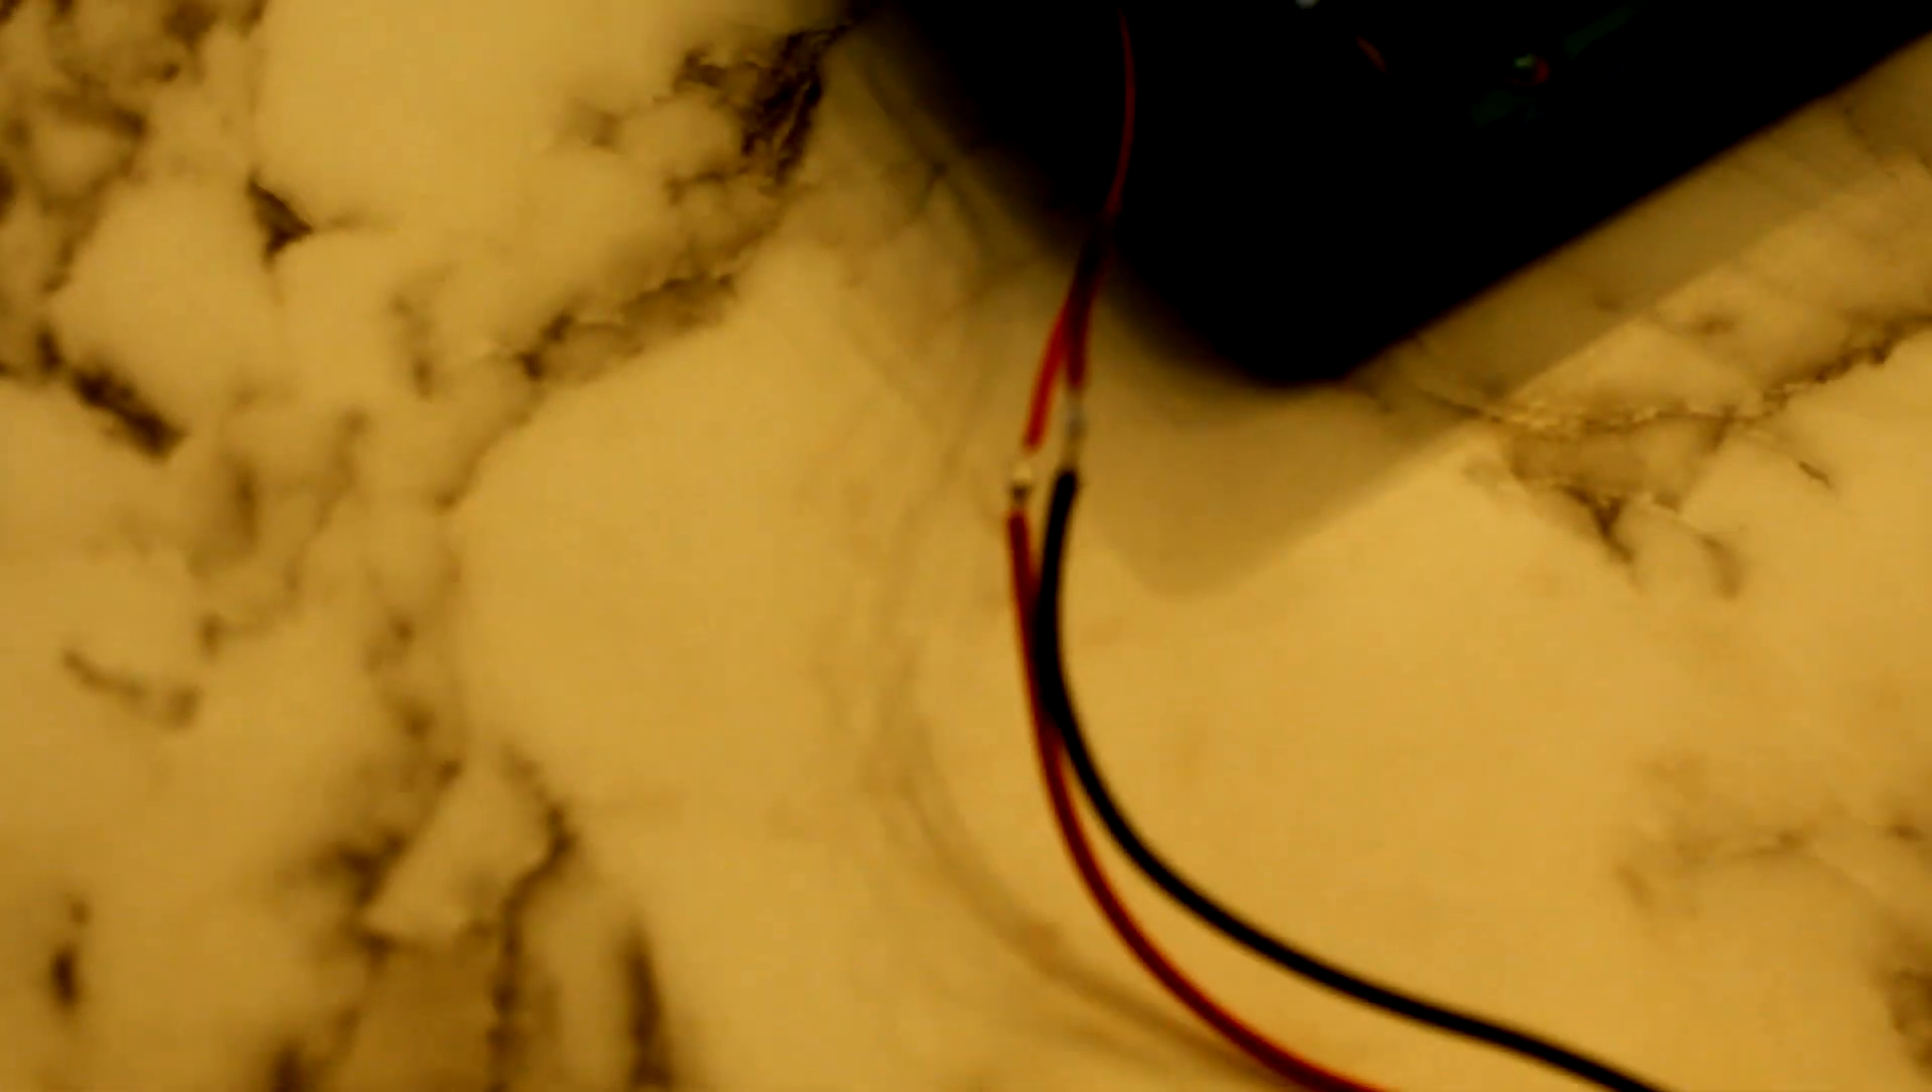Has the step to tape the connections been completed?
No.